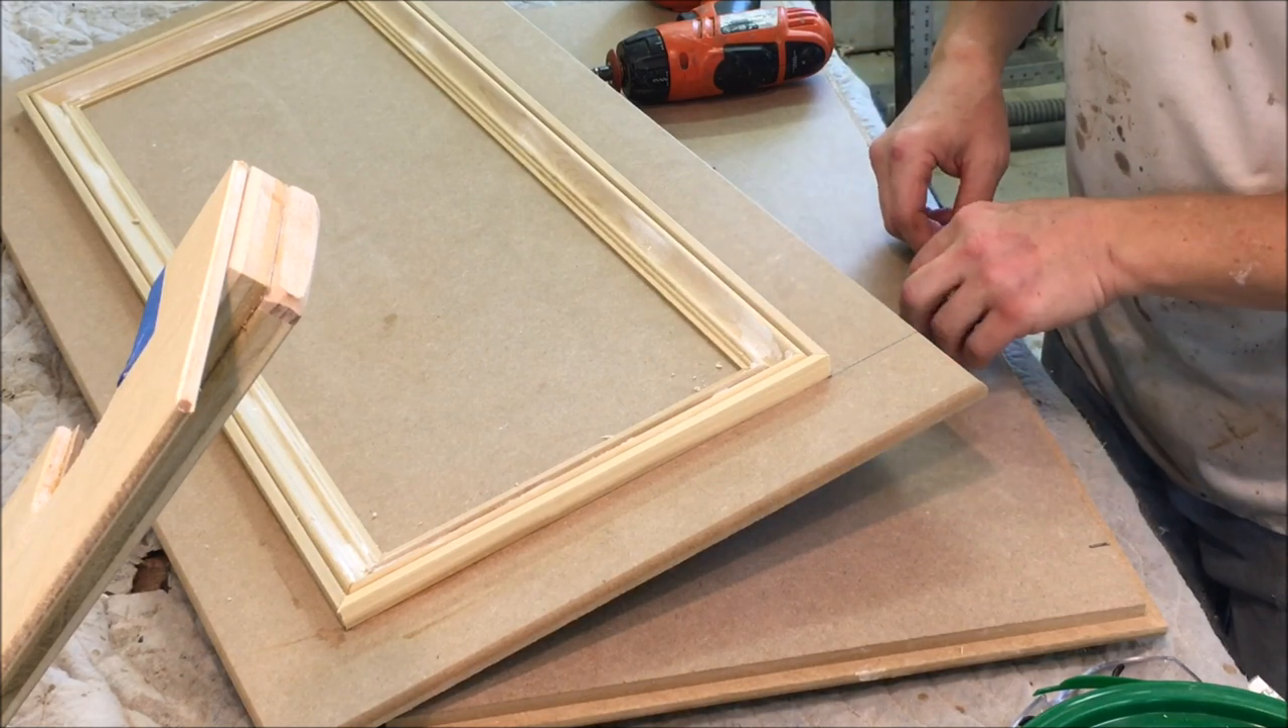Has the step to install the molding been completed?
Yes.